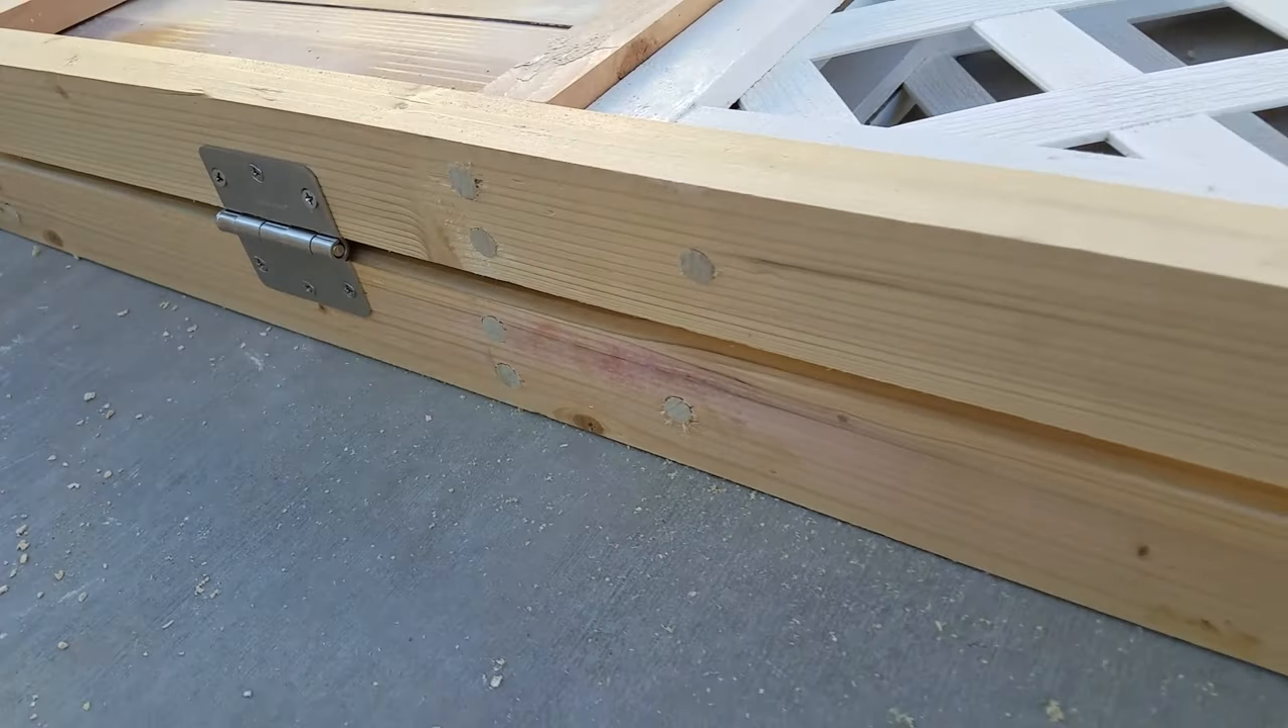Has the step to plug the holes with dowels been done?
Yes.